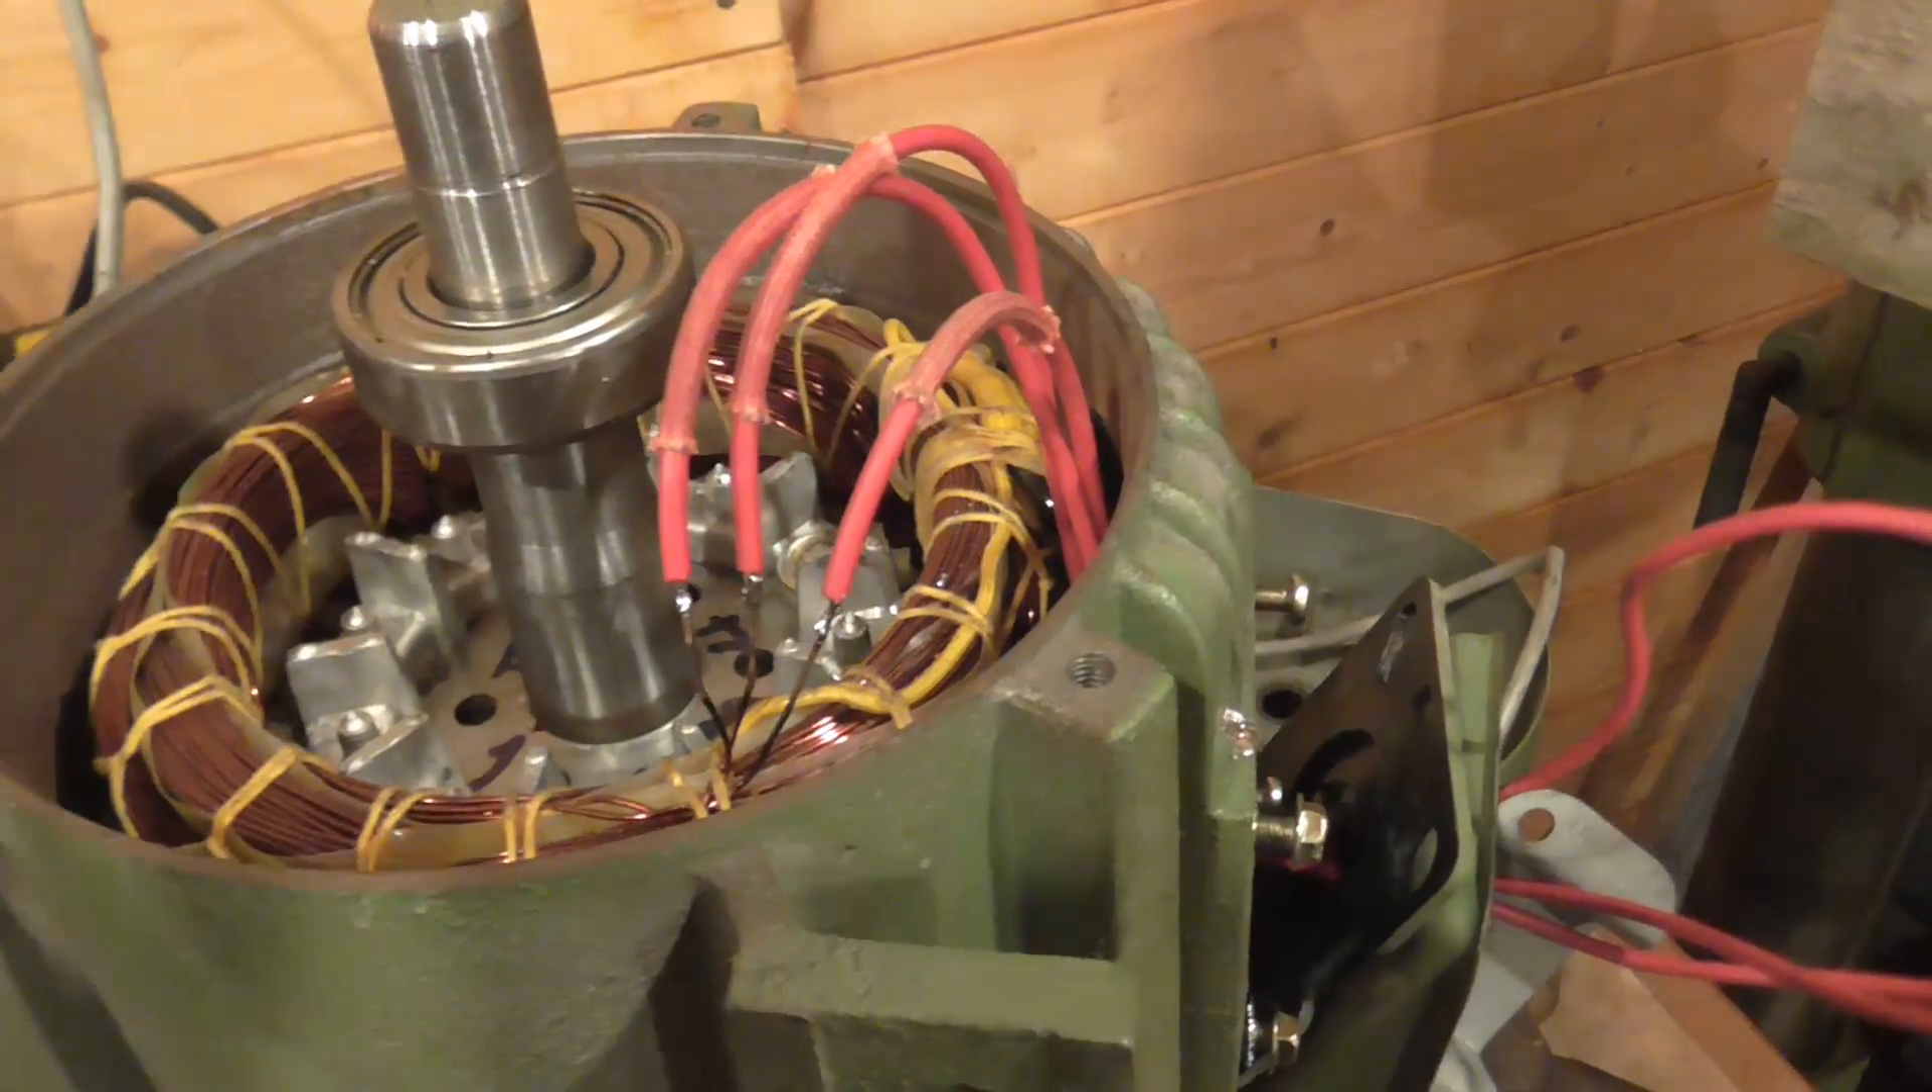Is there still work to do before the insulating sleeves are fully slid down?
Yes.